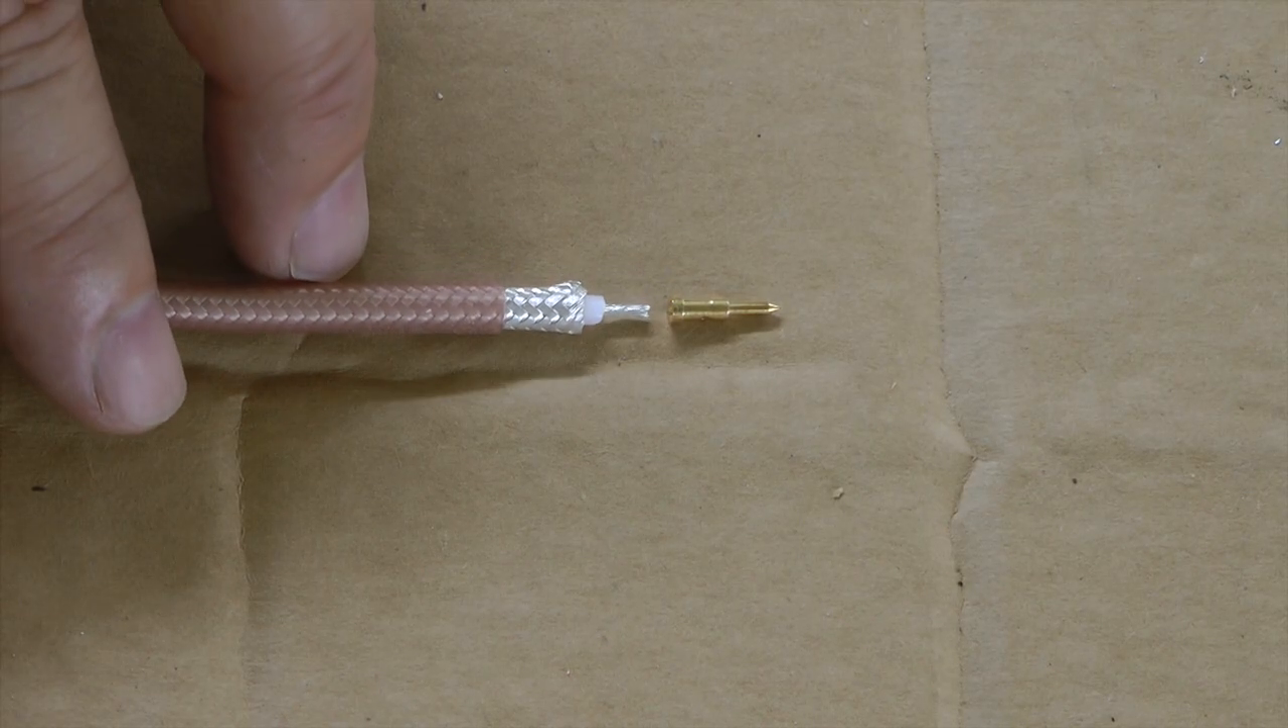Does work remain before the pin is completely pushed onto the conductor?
Yes.